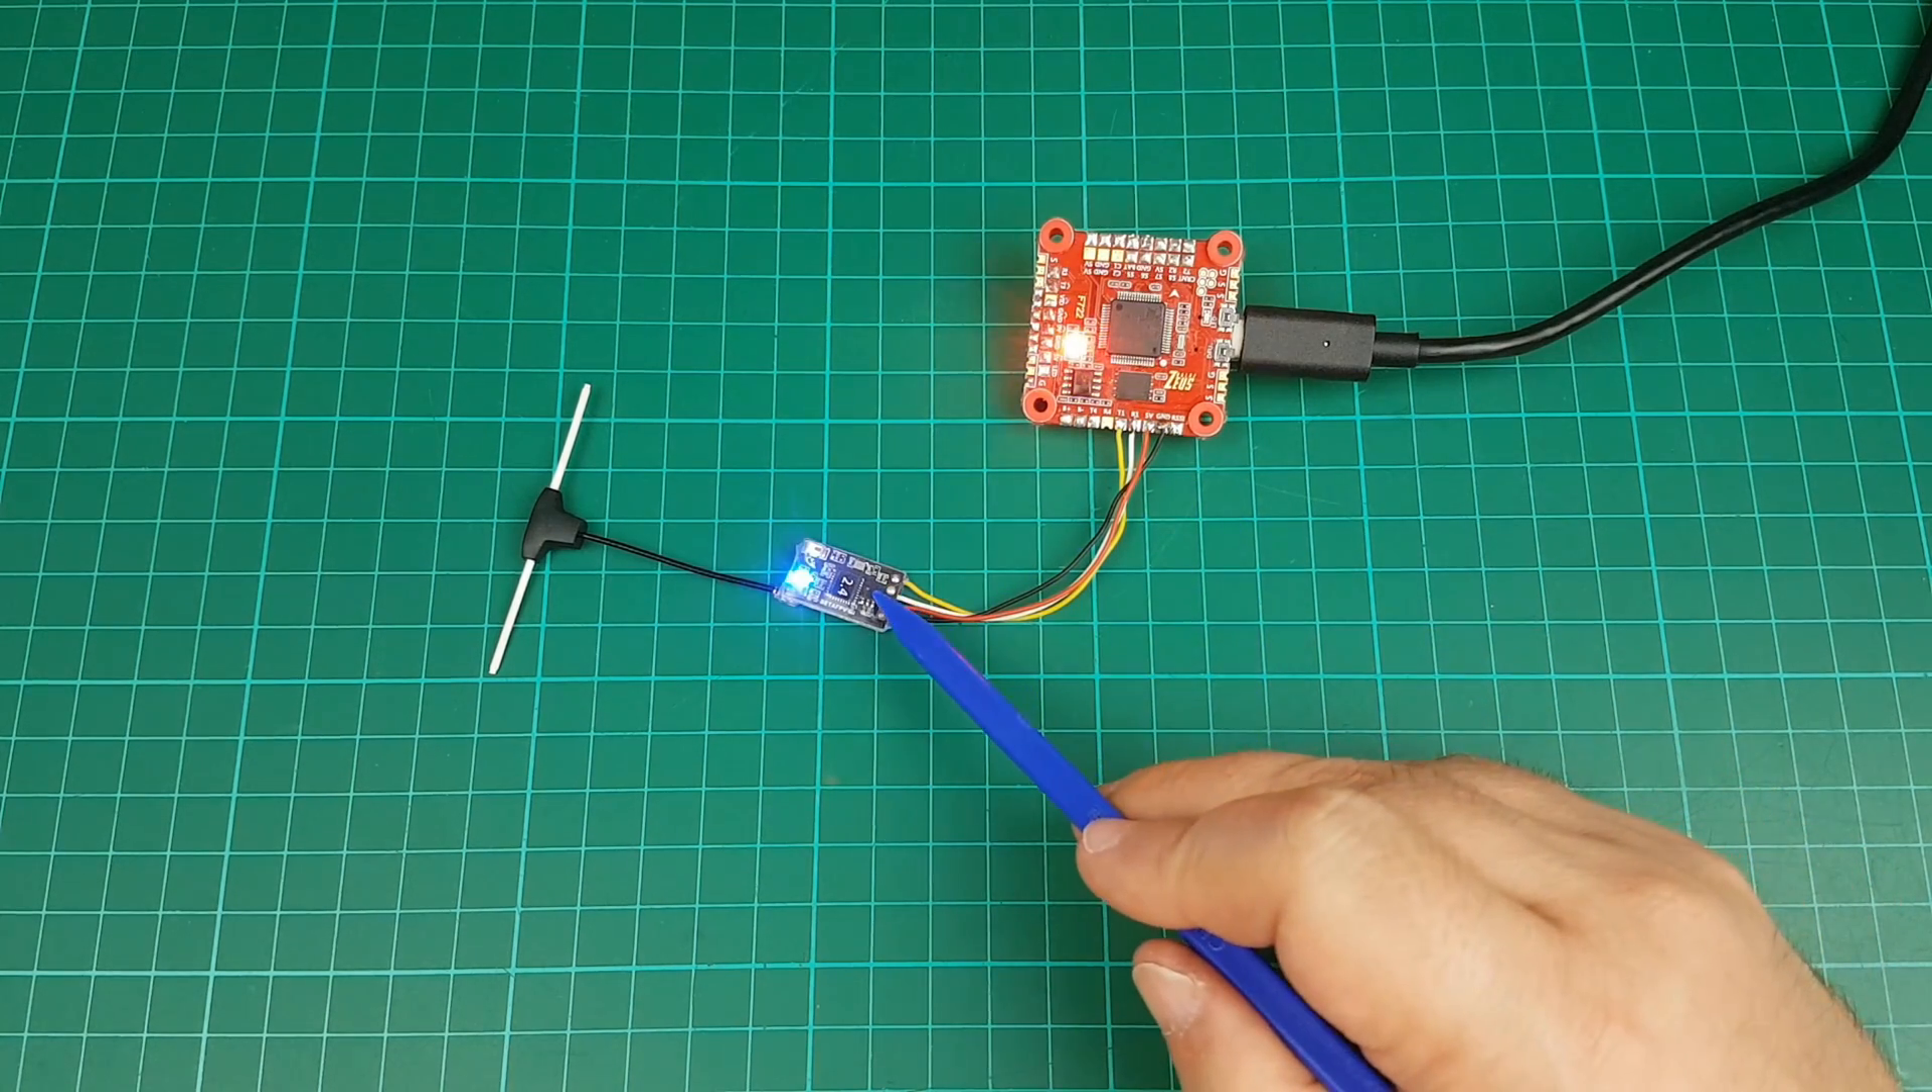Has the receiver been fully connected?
Yes.